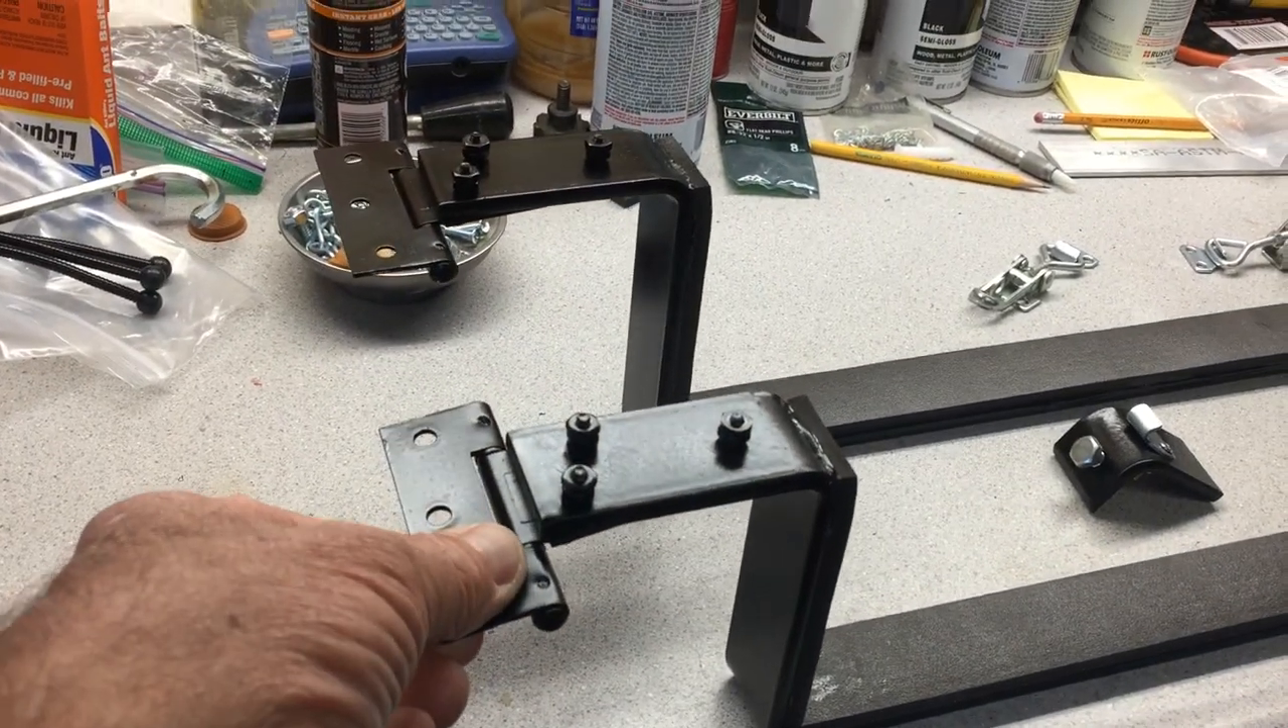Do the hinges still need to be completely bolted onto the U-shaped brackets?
No.